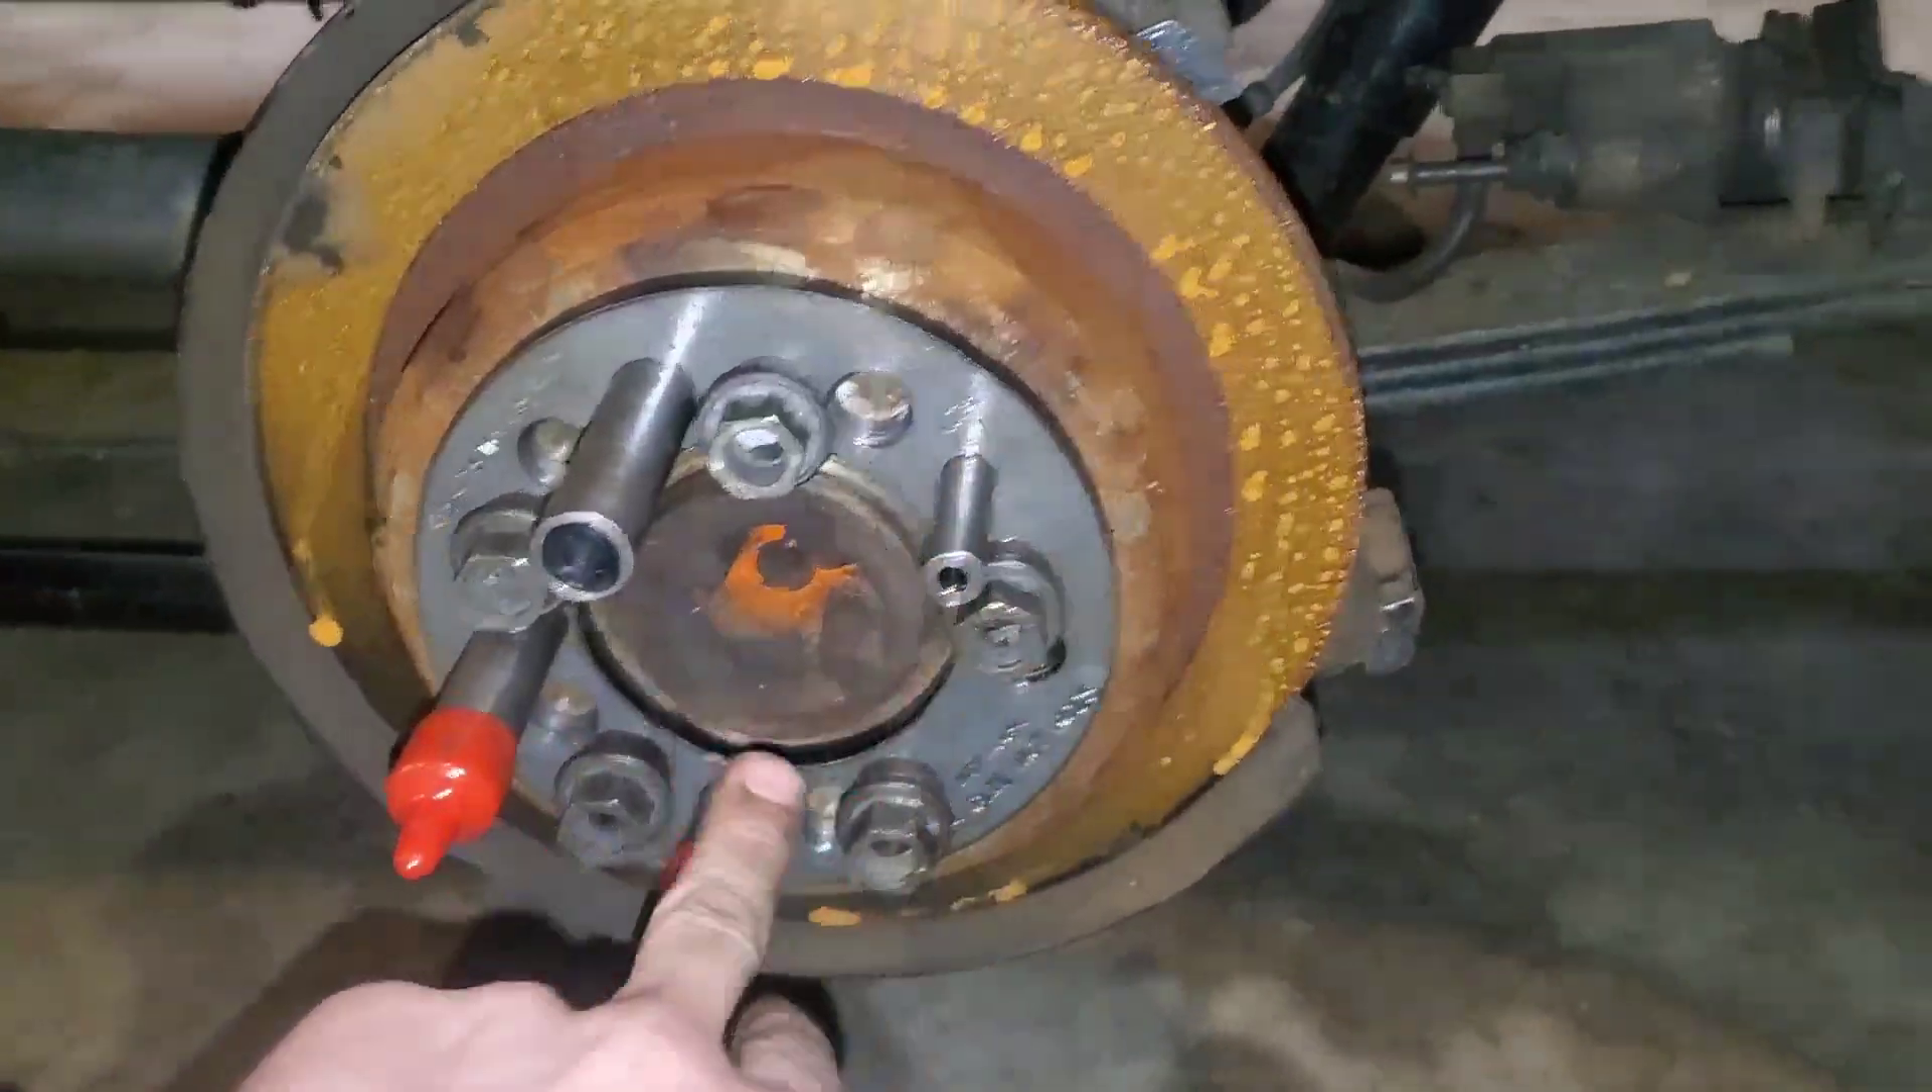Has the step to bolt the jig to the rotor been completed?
Yes.